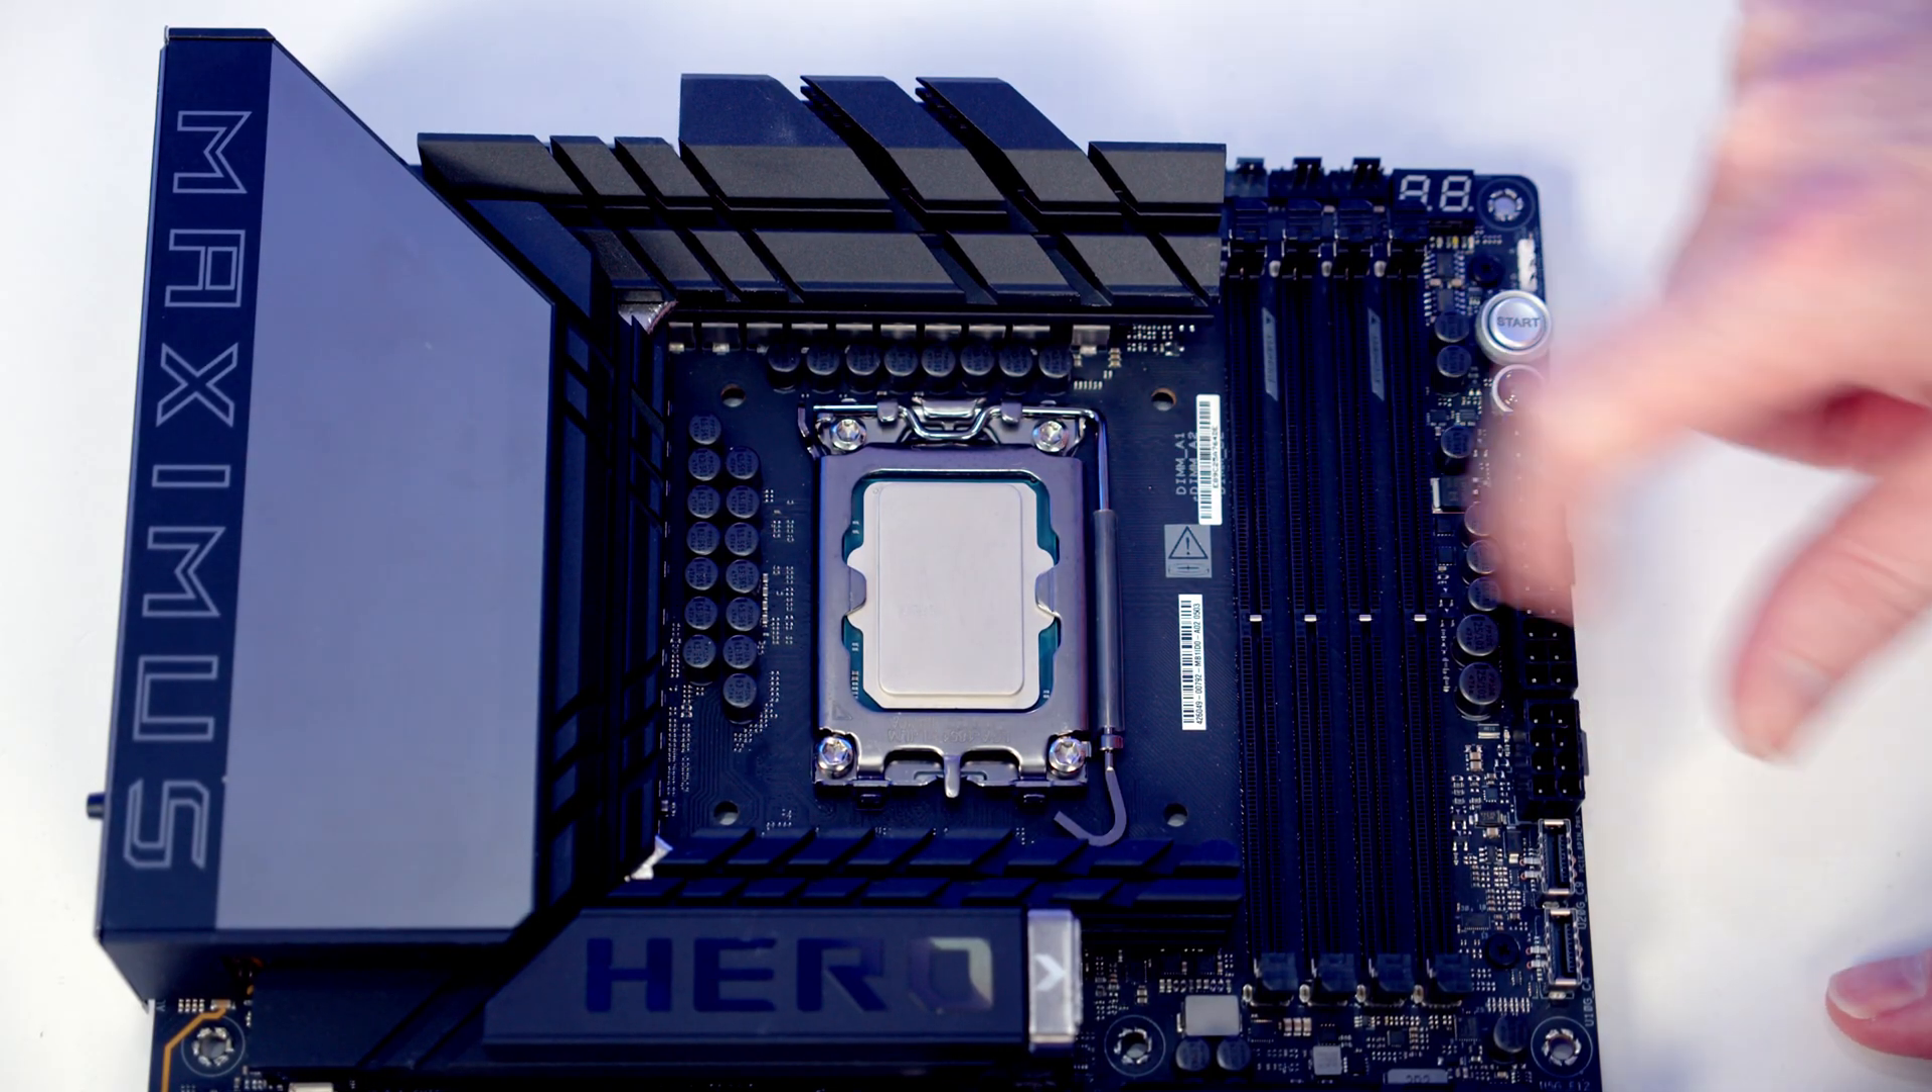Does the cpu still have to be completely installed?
No.